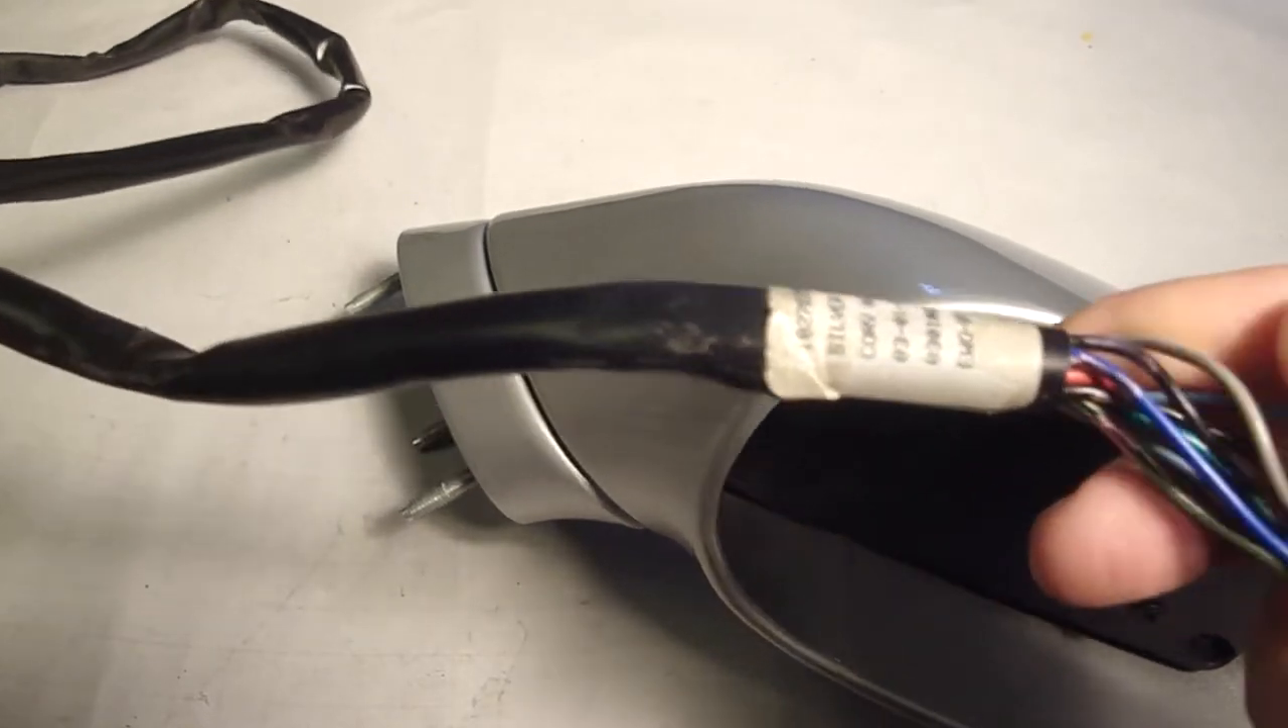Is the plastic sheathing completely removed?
No.